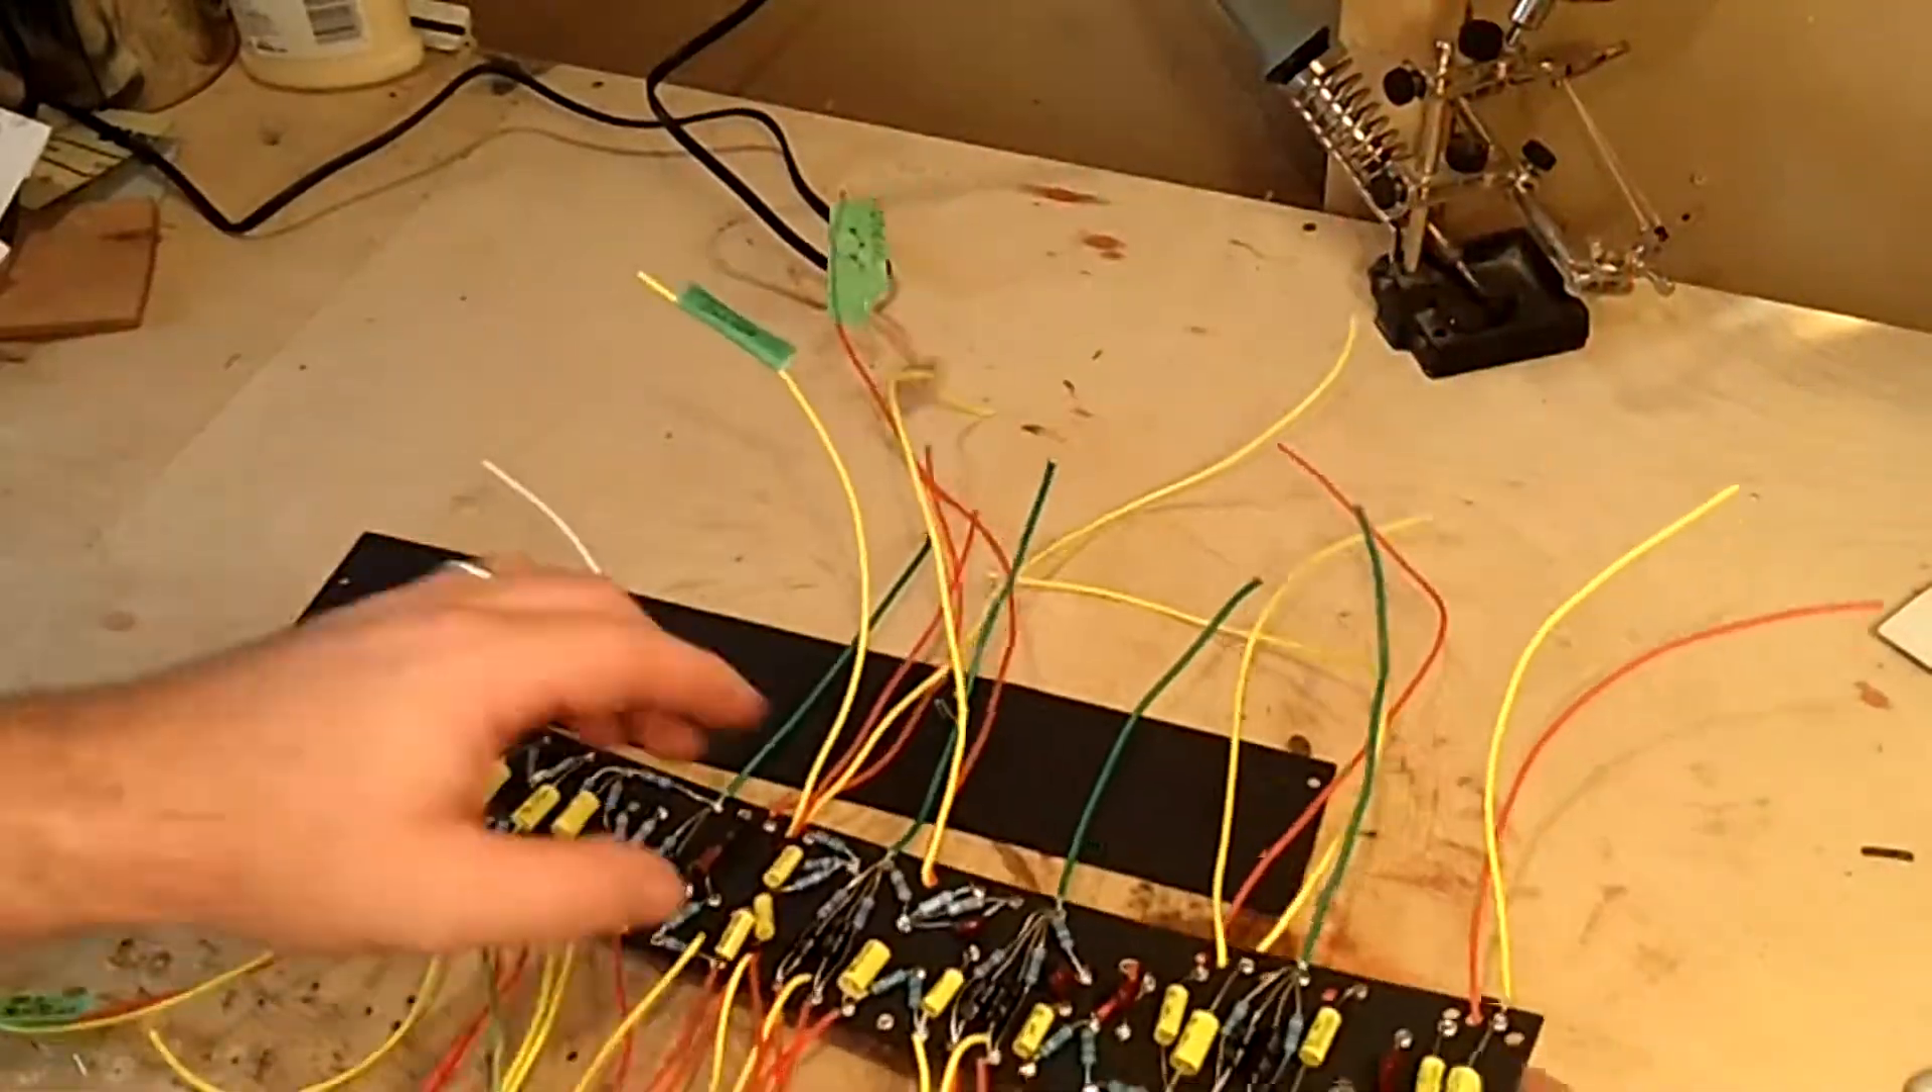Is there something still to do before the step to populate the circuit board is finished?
No.